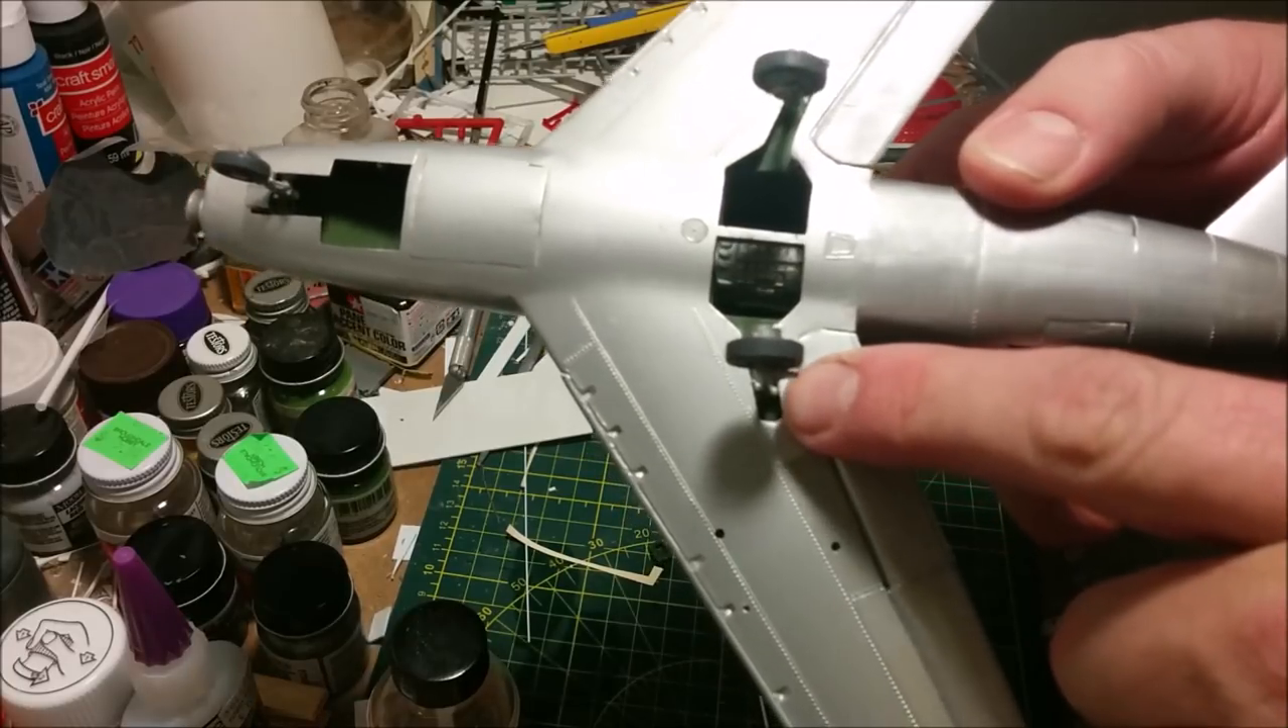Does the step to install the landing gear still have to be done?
No.